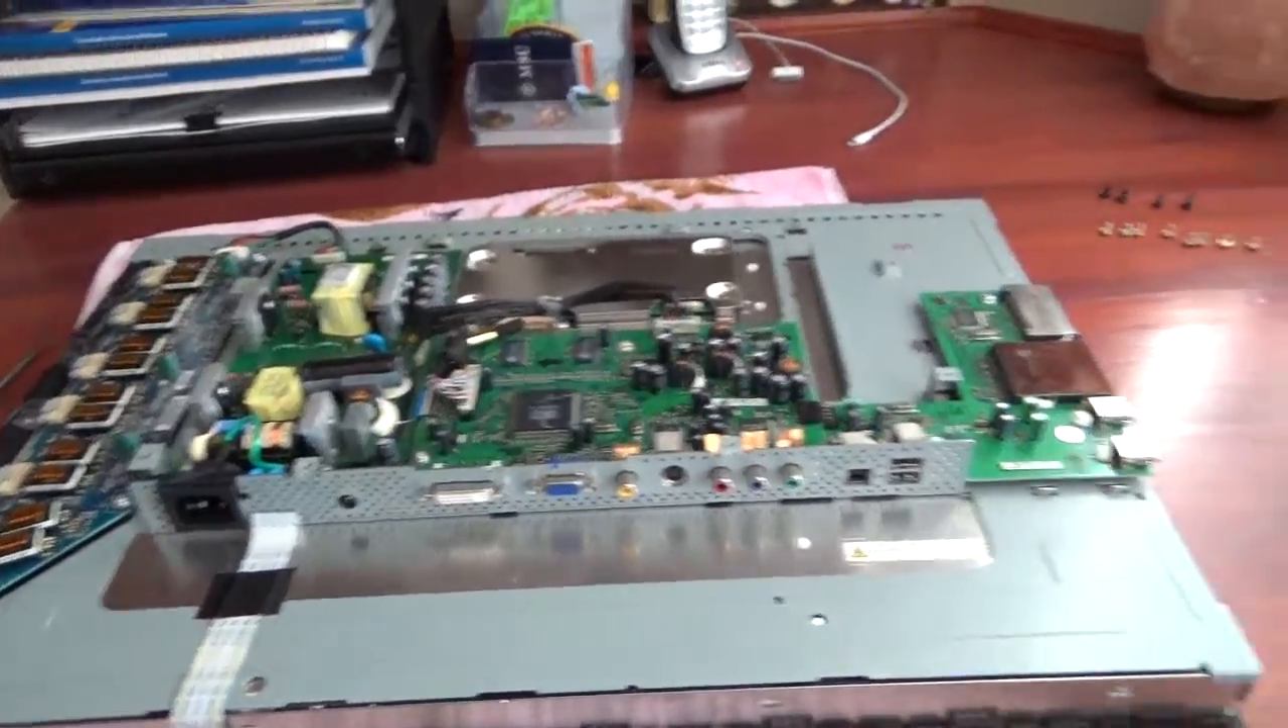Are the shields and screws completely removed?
Yes.